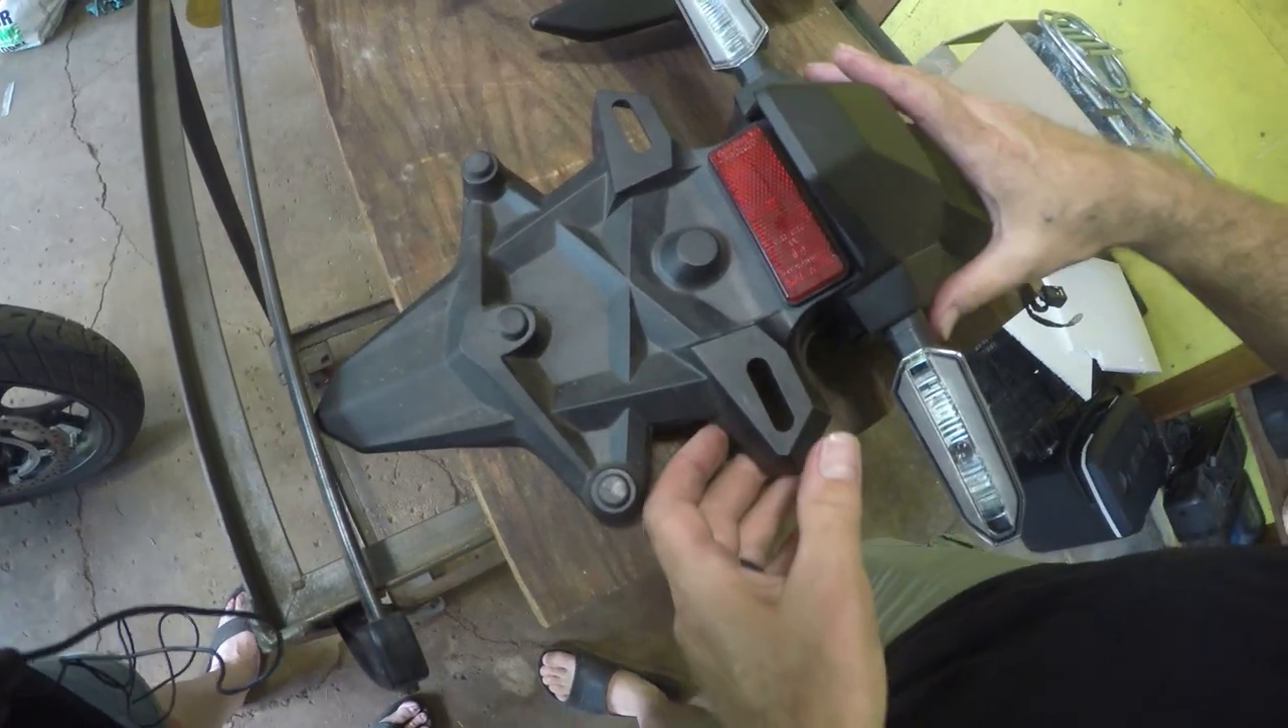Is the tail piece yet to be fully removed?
No.